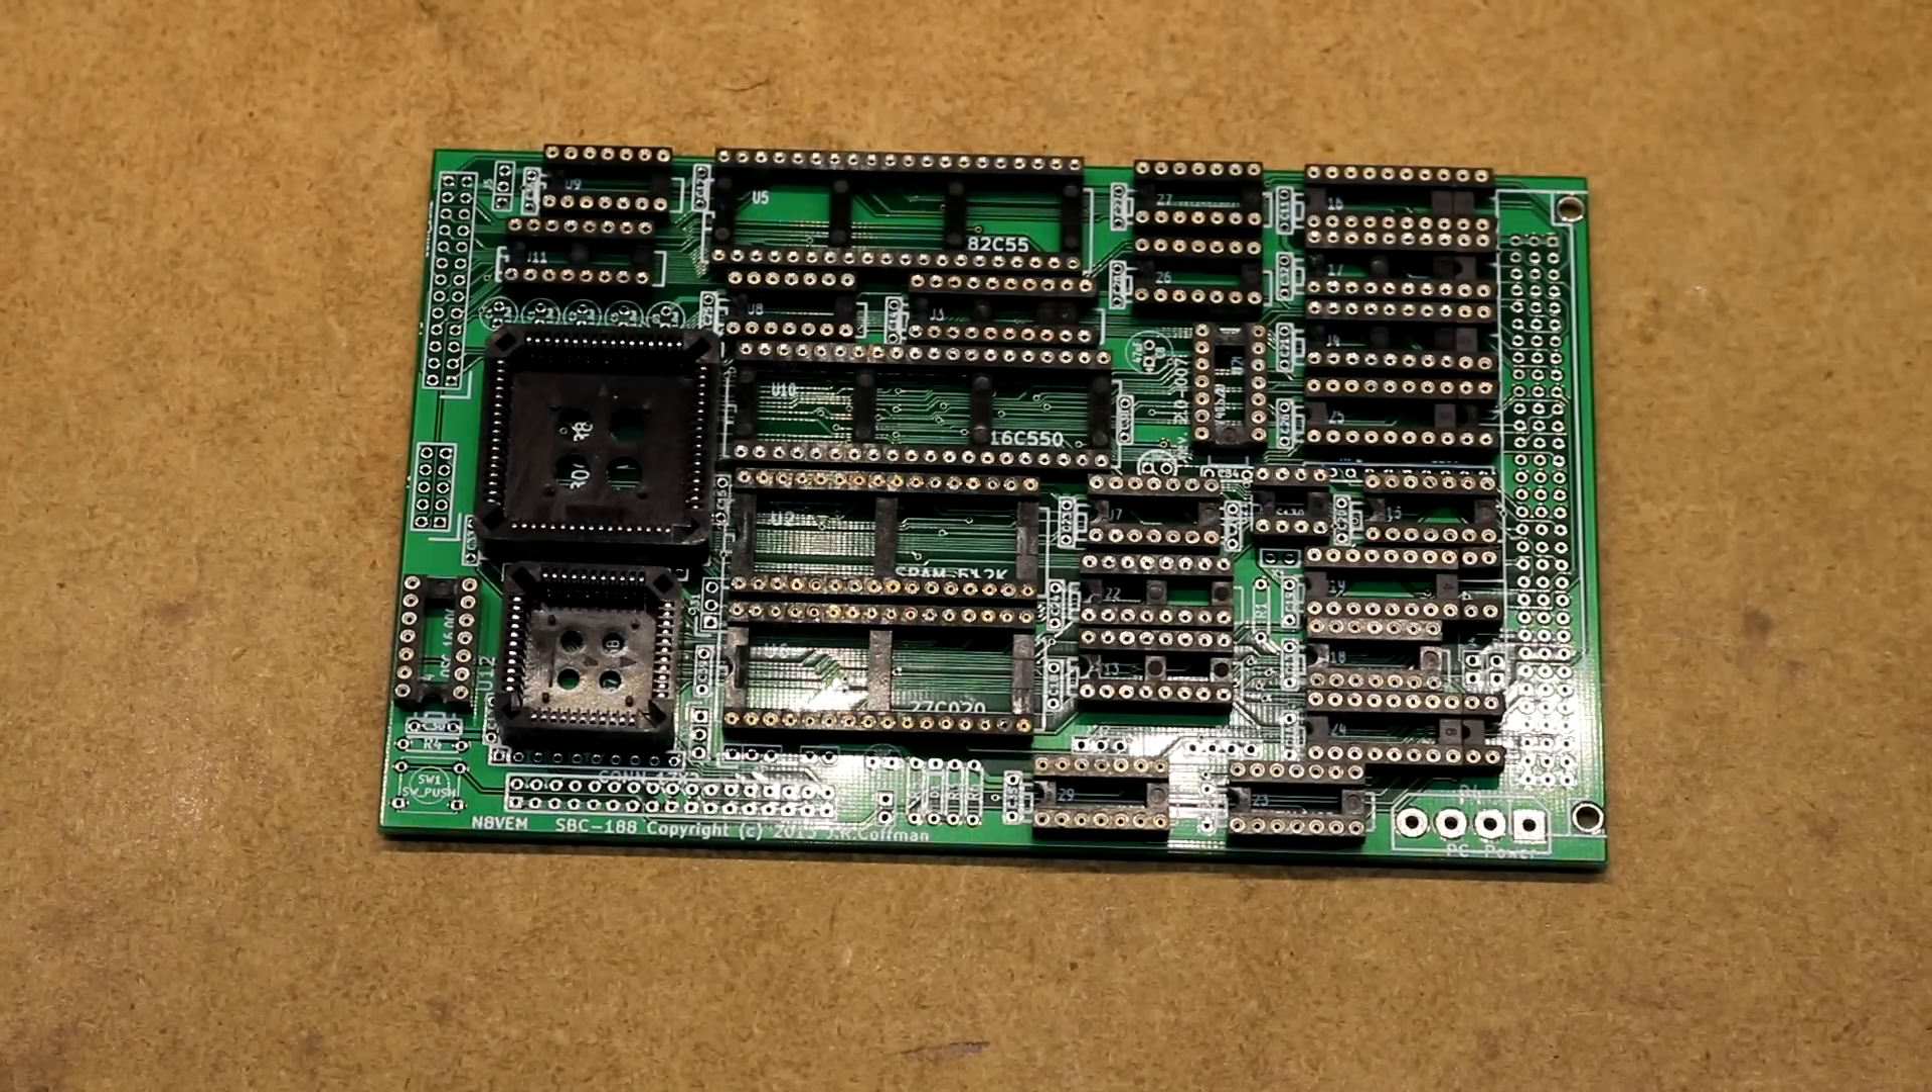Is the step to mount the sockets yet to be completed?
No.